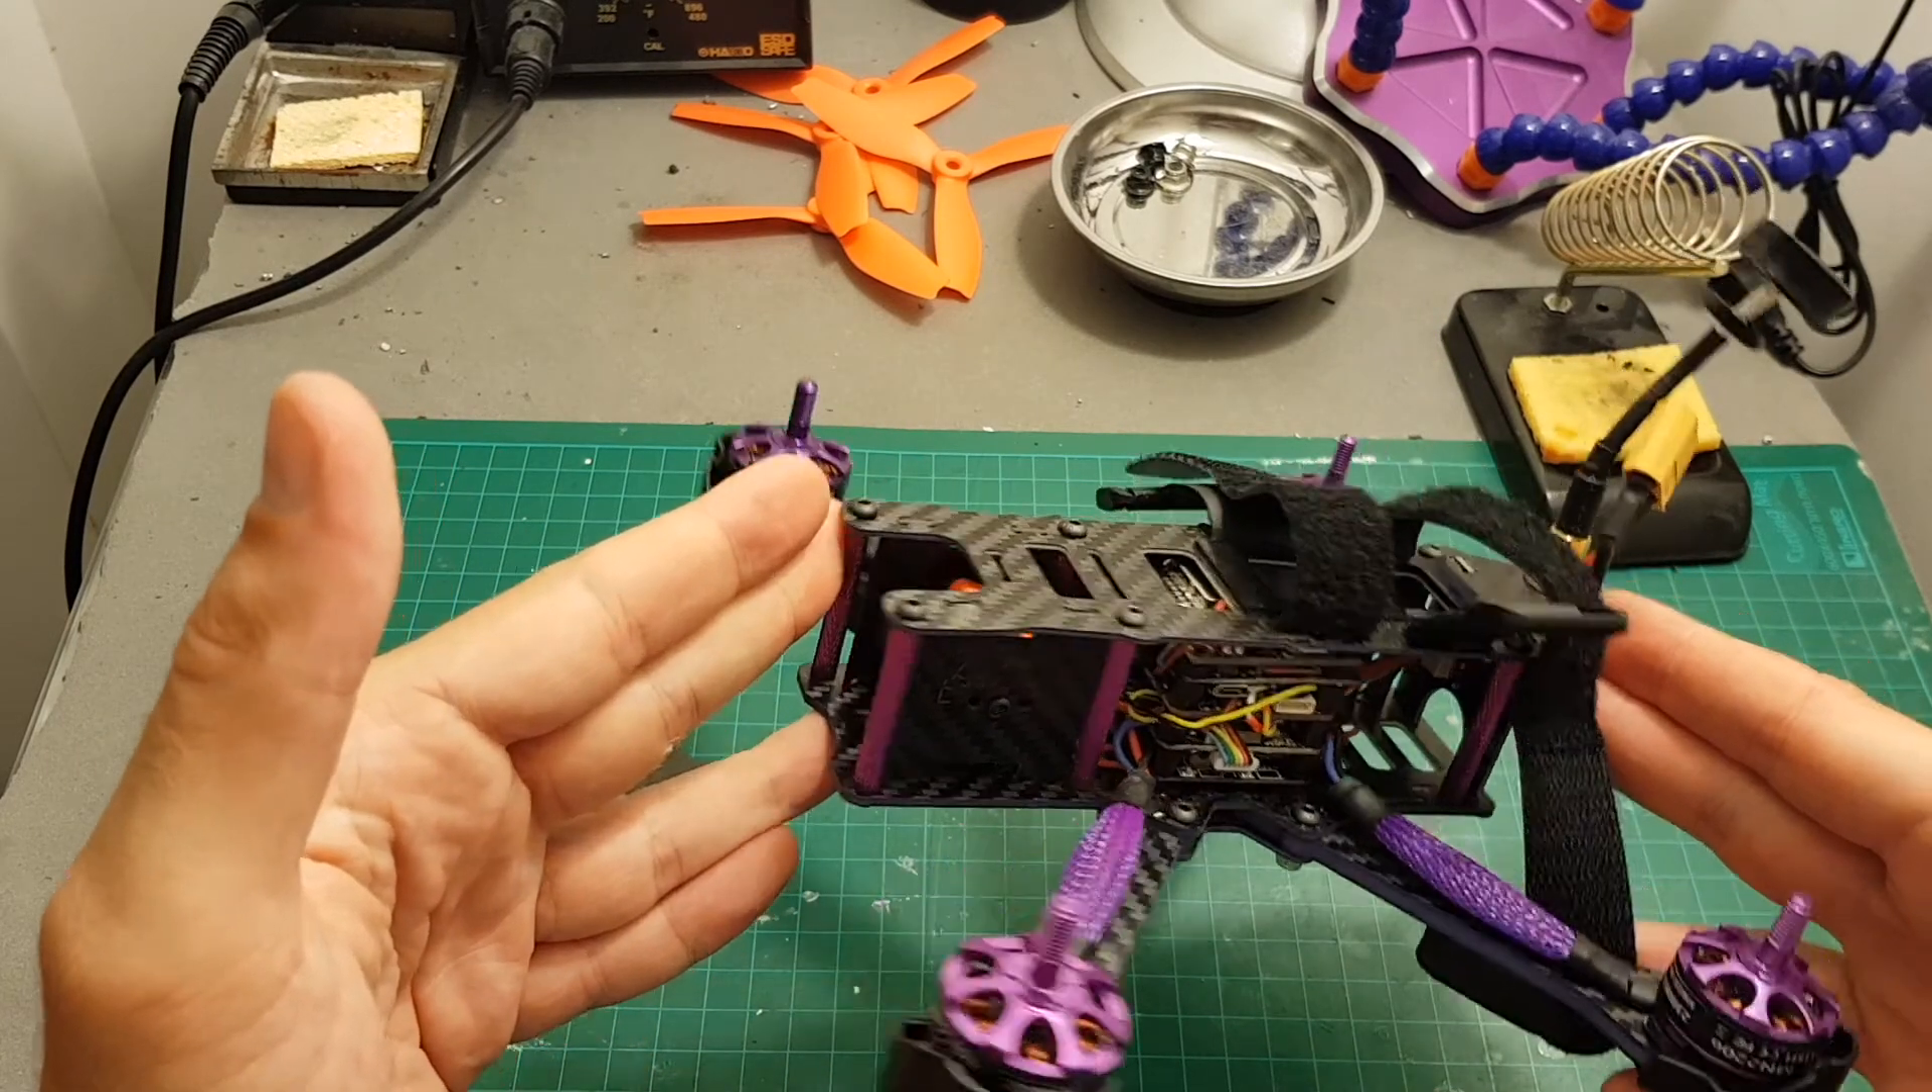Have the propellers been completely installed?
No.